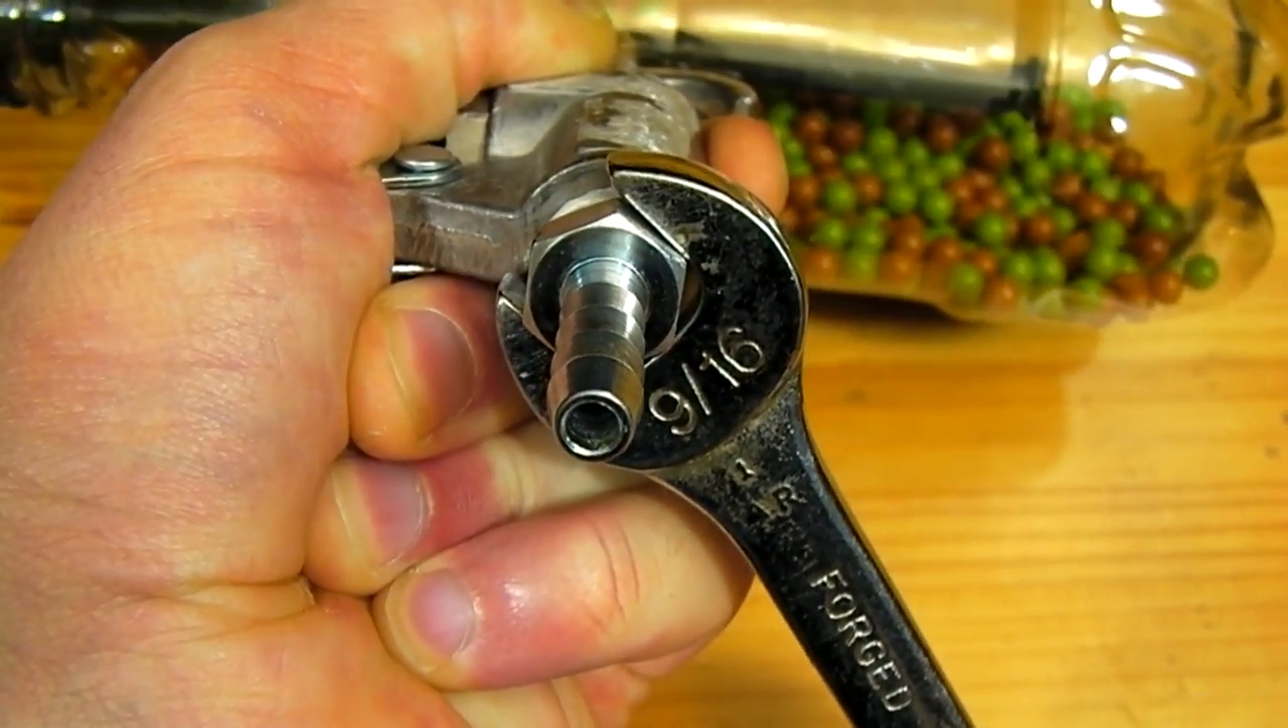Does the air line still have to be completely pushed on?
Yes.